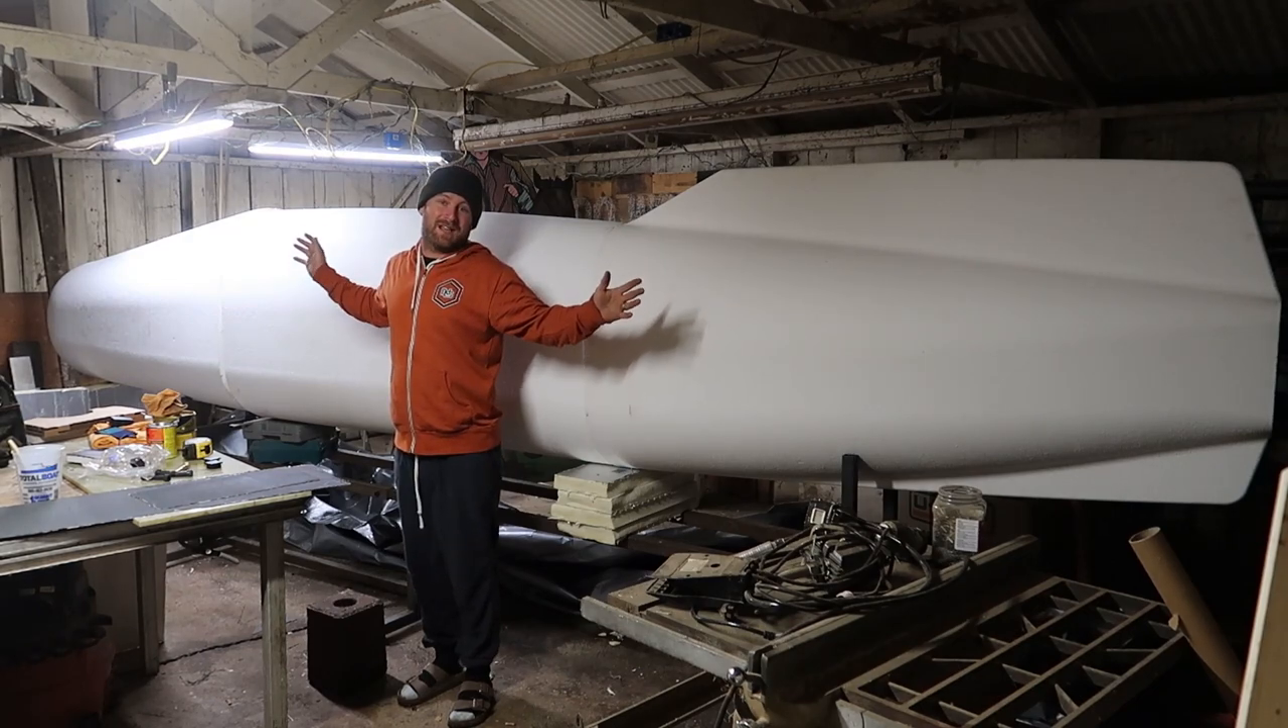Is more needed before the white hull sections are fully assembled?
No.